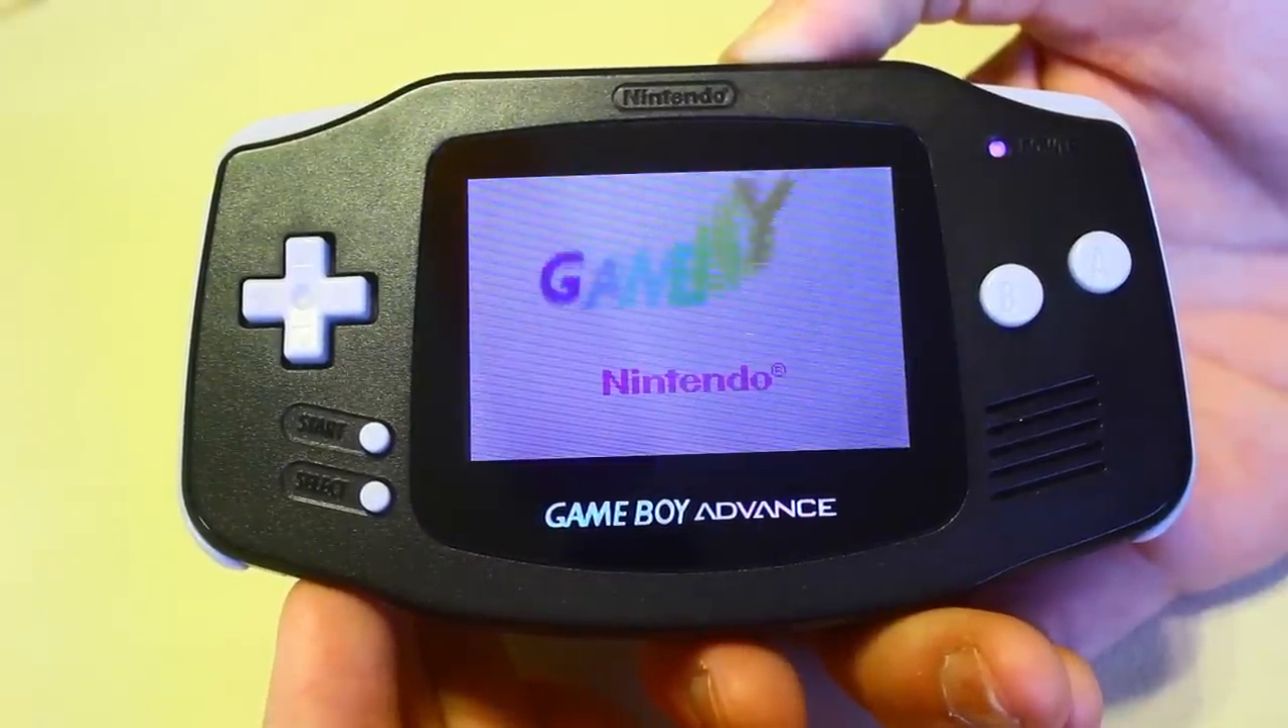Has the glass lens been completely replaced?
Yes.